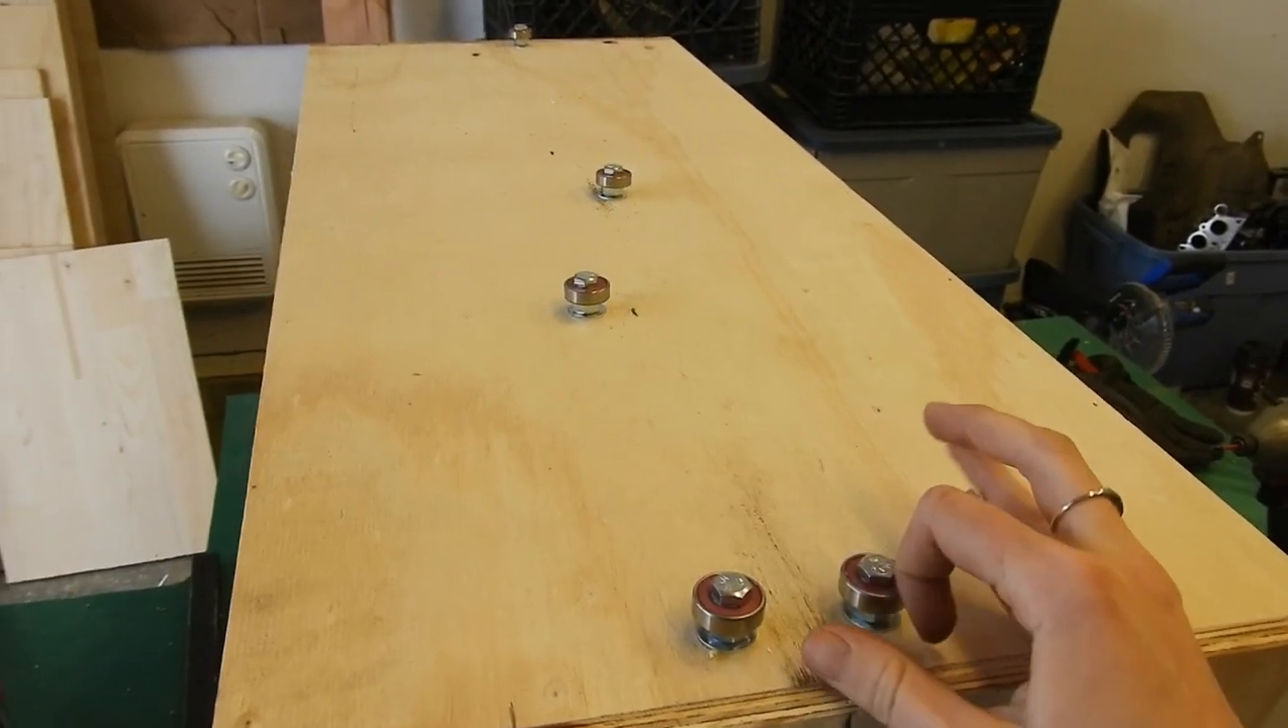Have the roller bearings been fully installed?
Yes.